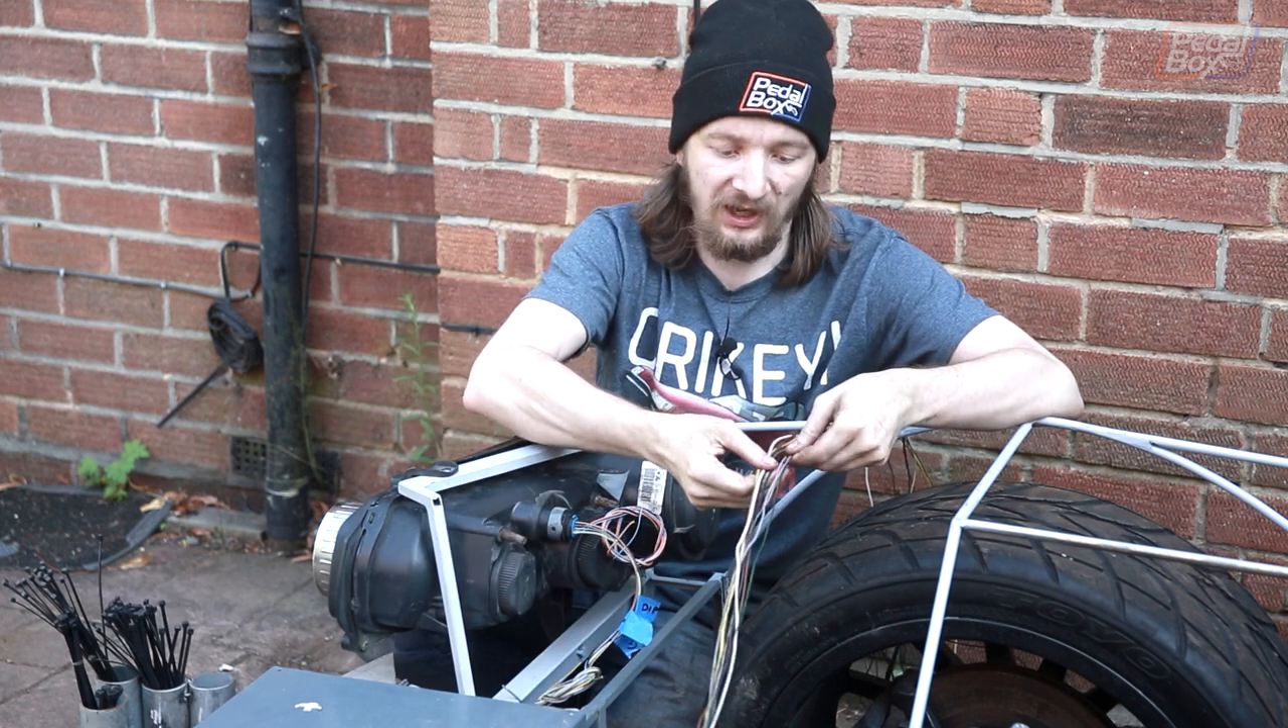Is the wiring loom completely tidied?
No.